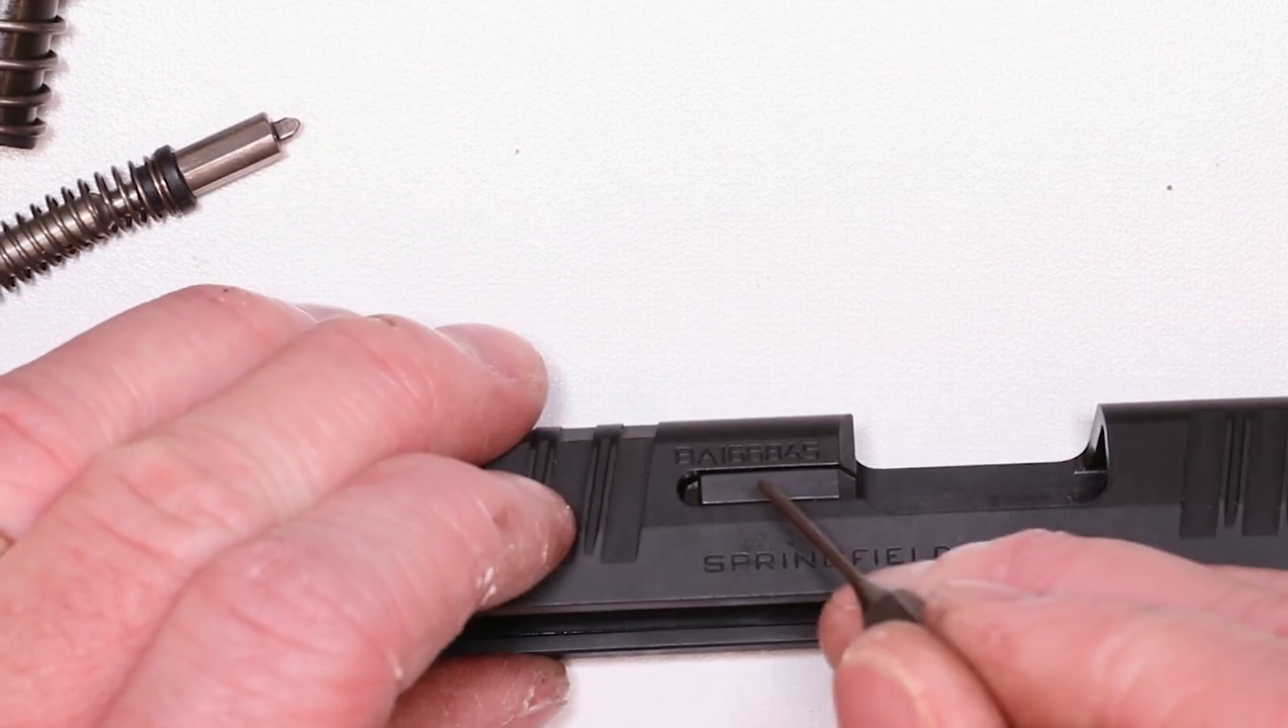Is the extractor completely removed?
No.